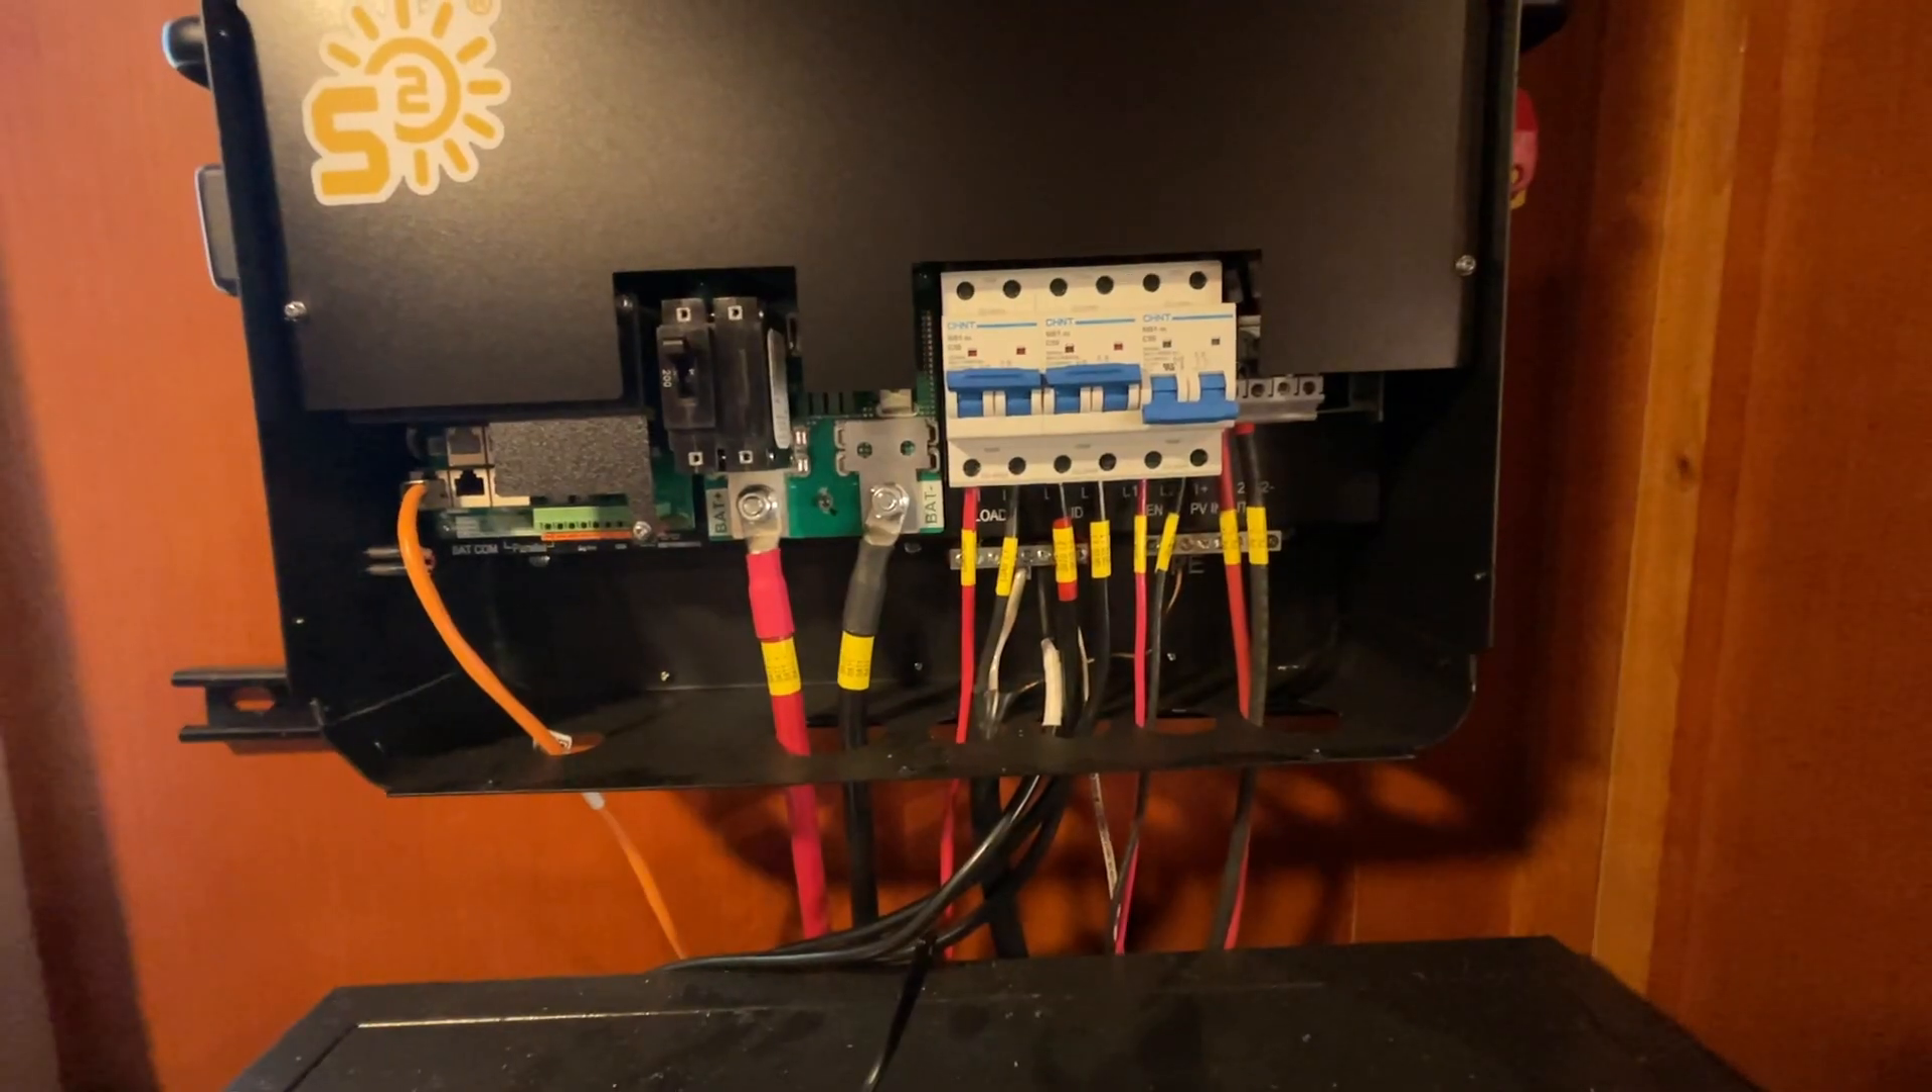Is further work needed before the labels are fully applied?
No.